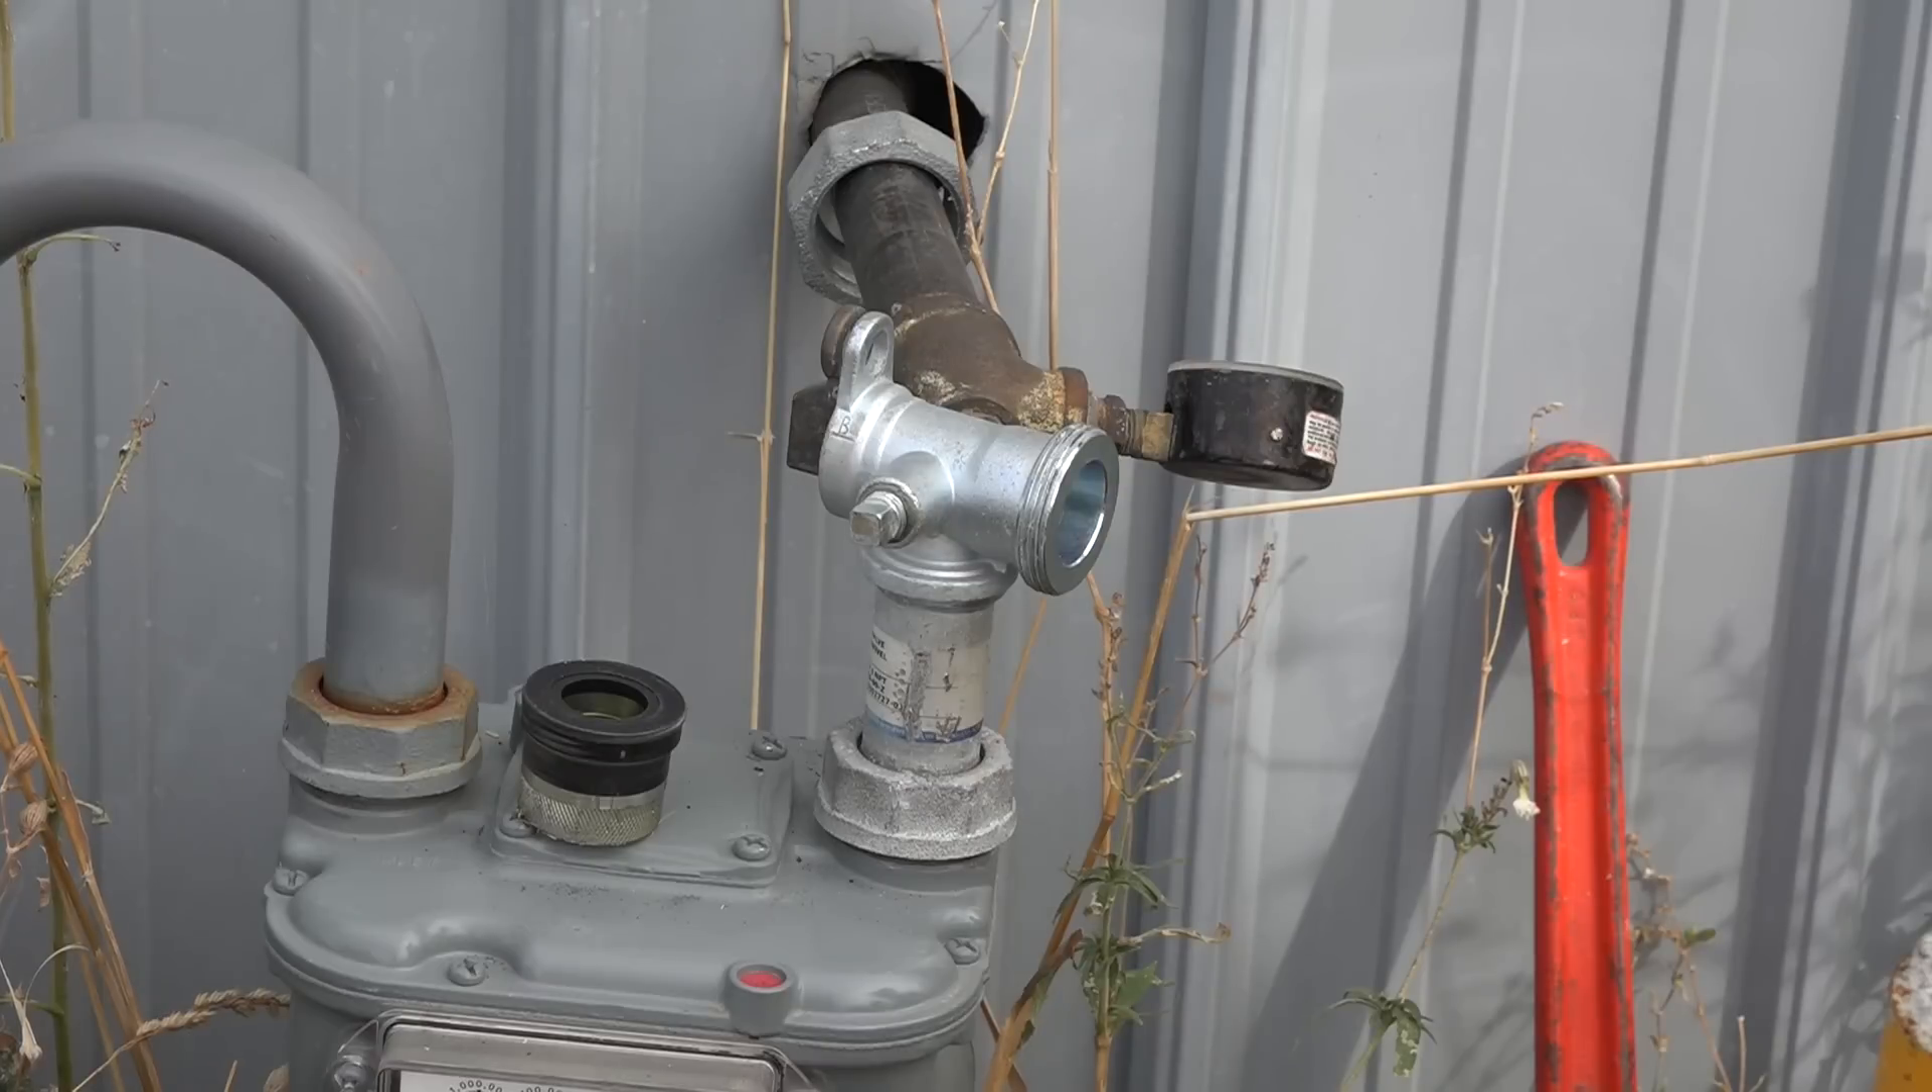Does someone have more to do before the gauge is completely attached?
No.